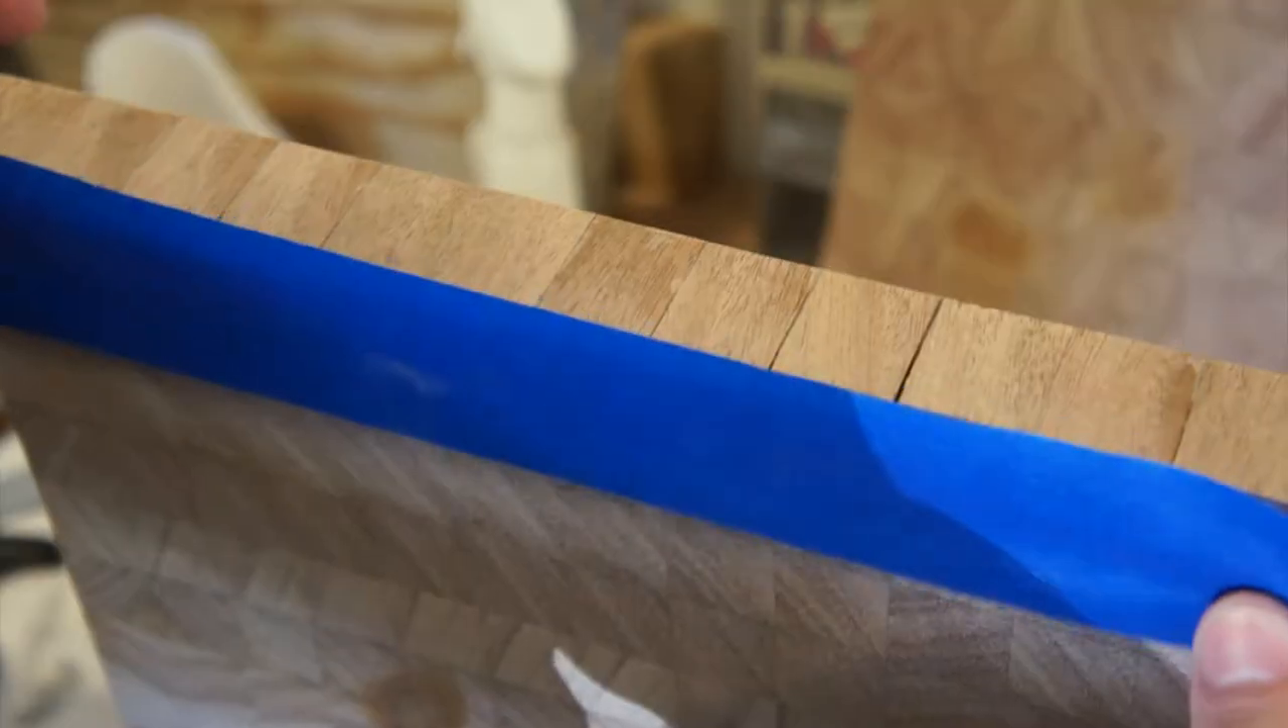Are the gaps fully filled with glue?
No.